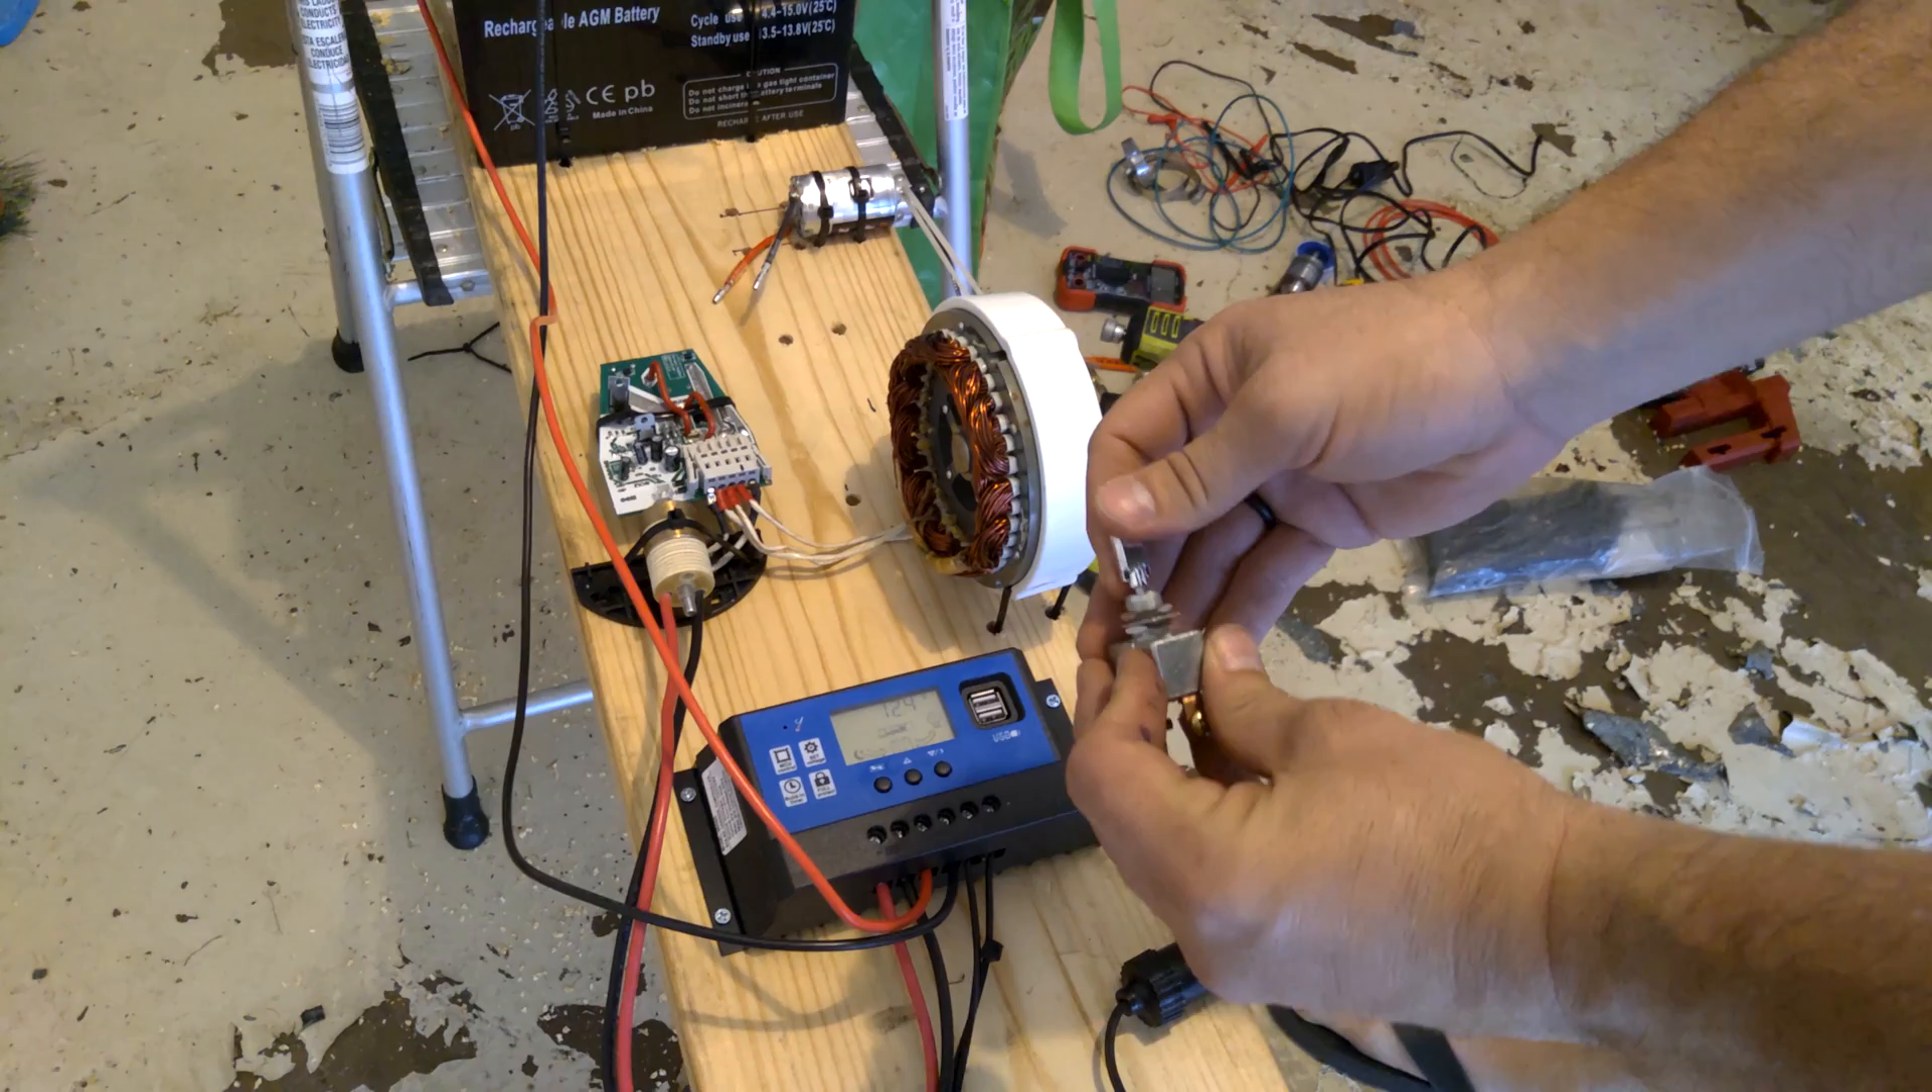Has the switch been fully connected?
No.